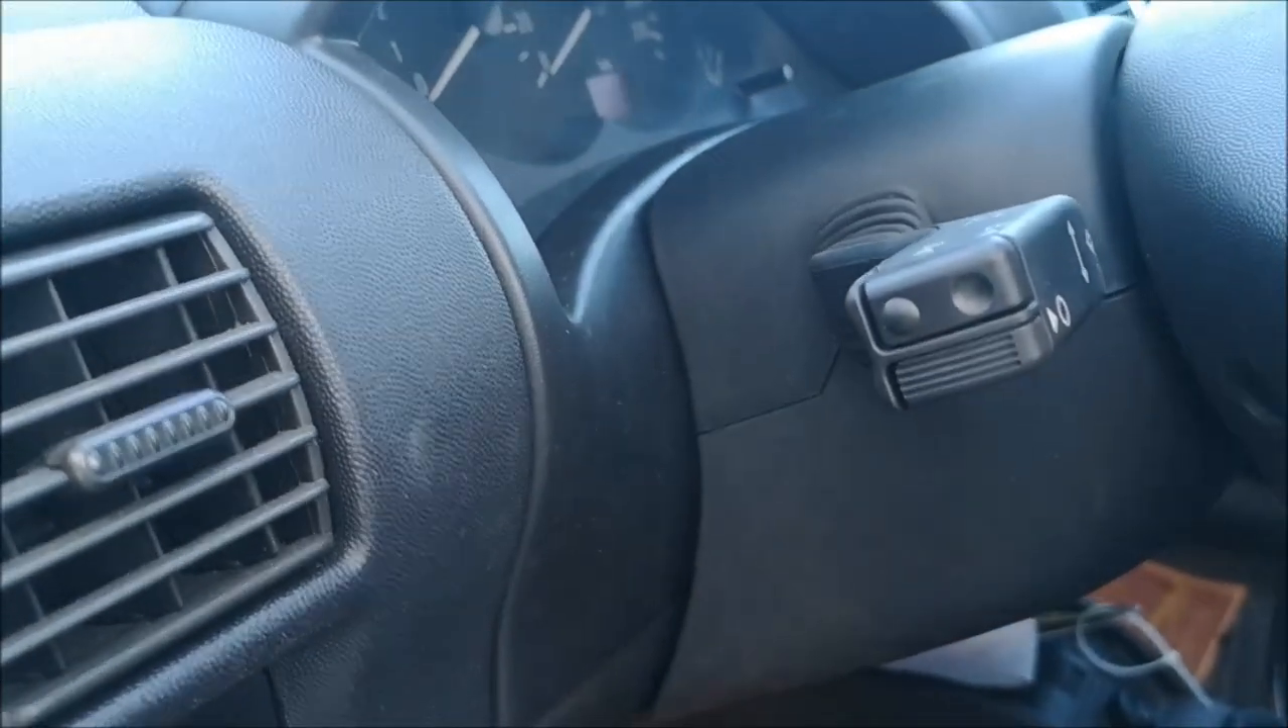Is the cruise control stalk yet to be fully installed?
No.